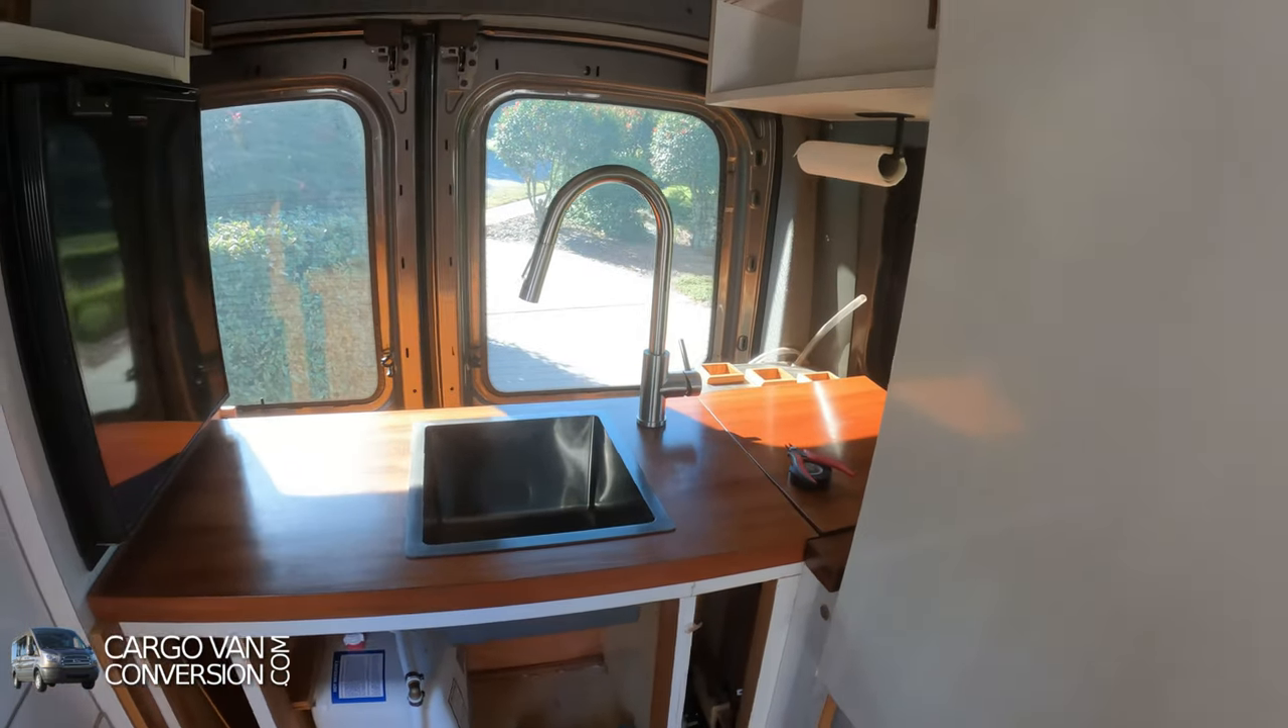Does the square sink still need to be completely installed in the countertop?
No.